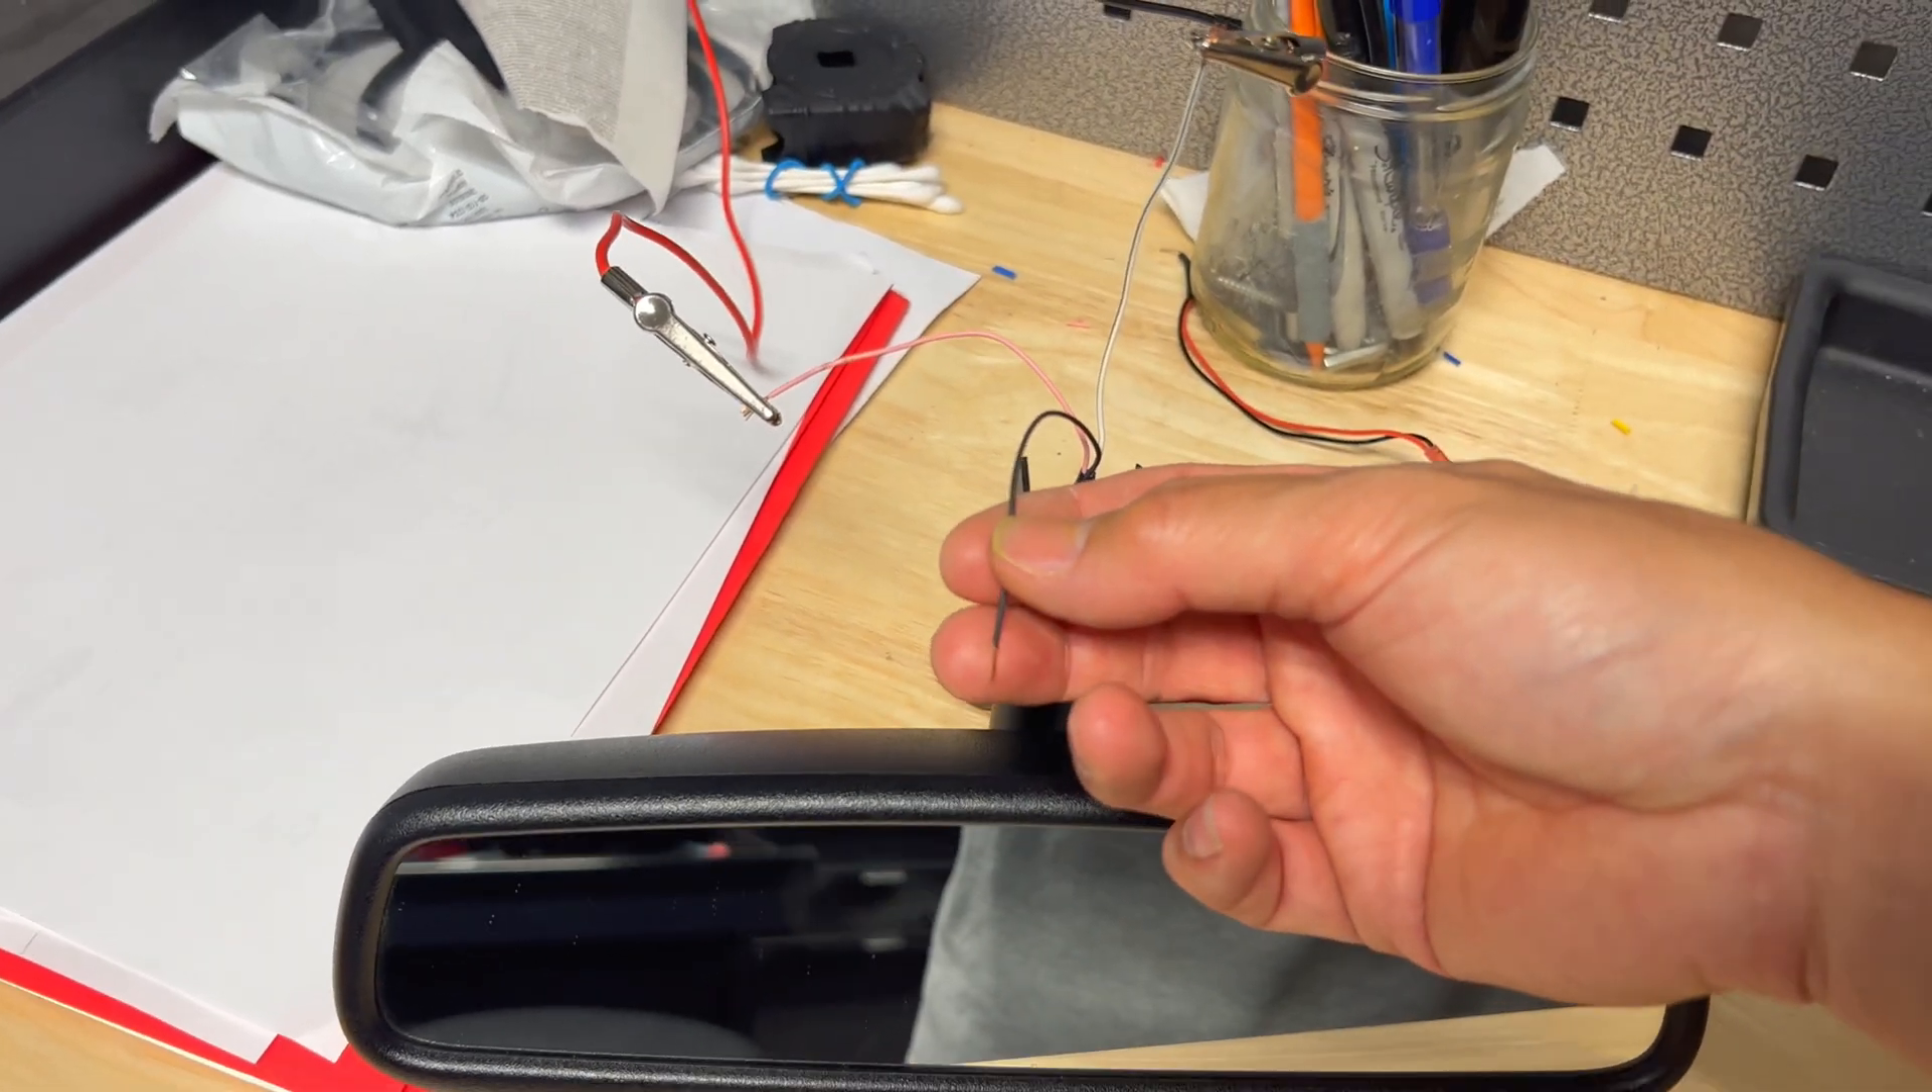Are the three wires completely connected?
No.